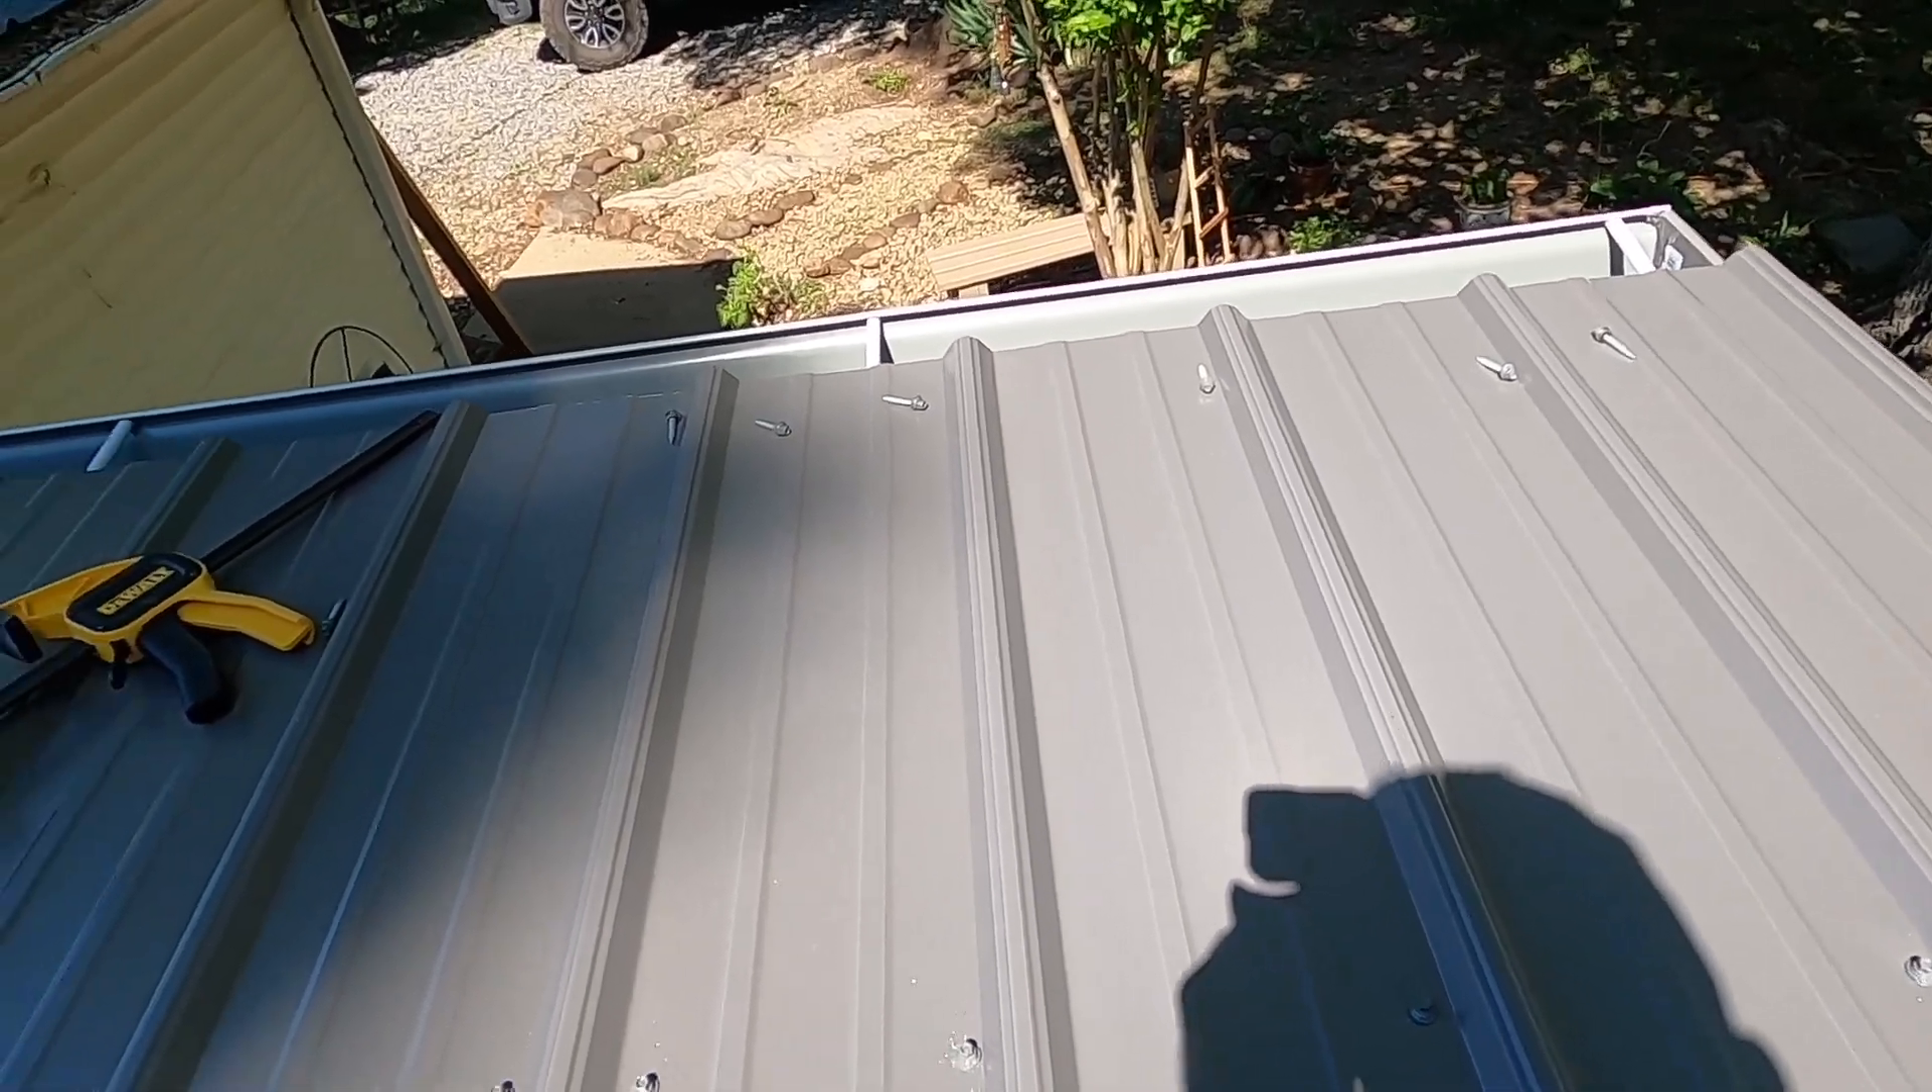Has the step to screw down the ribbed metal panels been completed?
No.